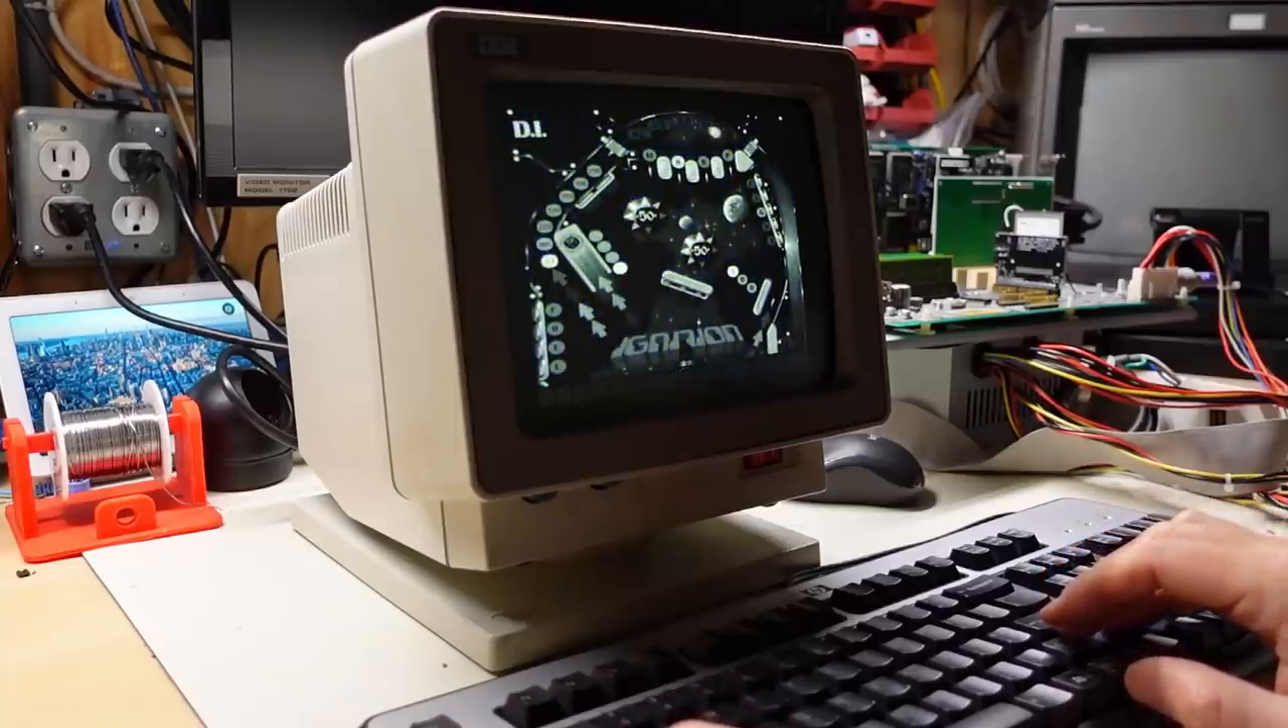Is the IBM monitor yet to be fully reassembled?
No.